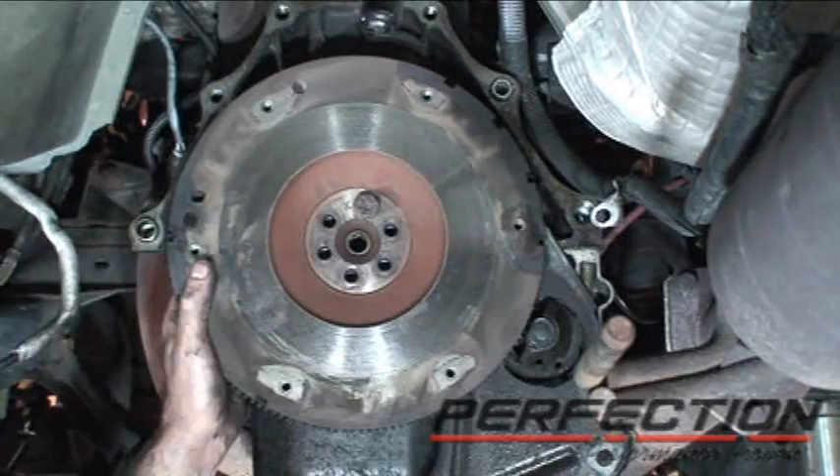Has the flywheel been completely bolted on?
No.